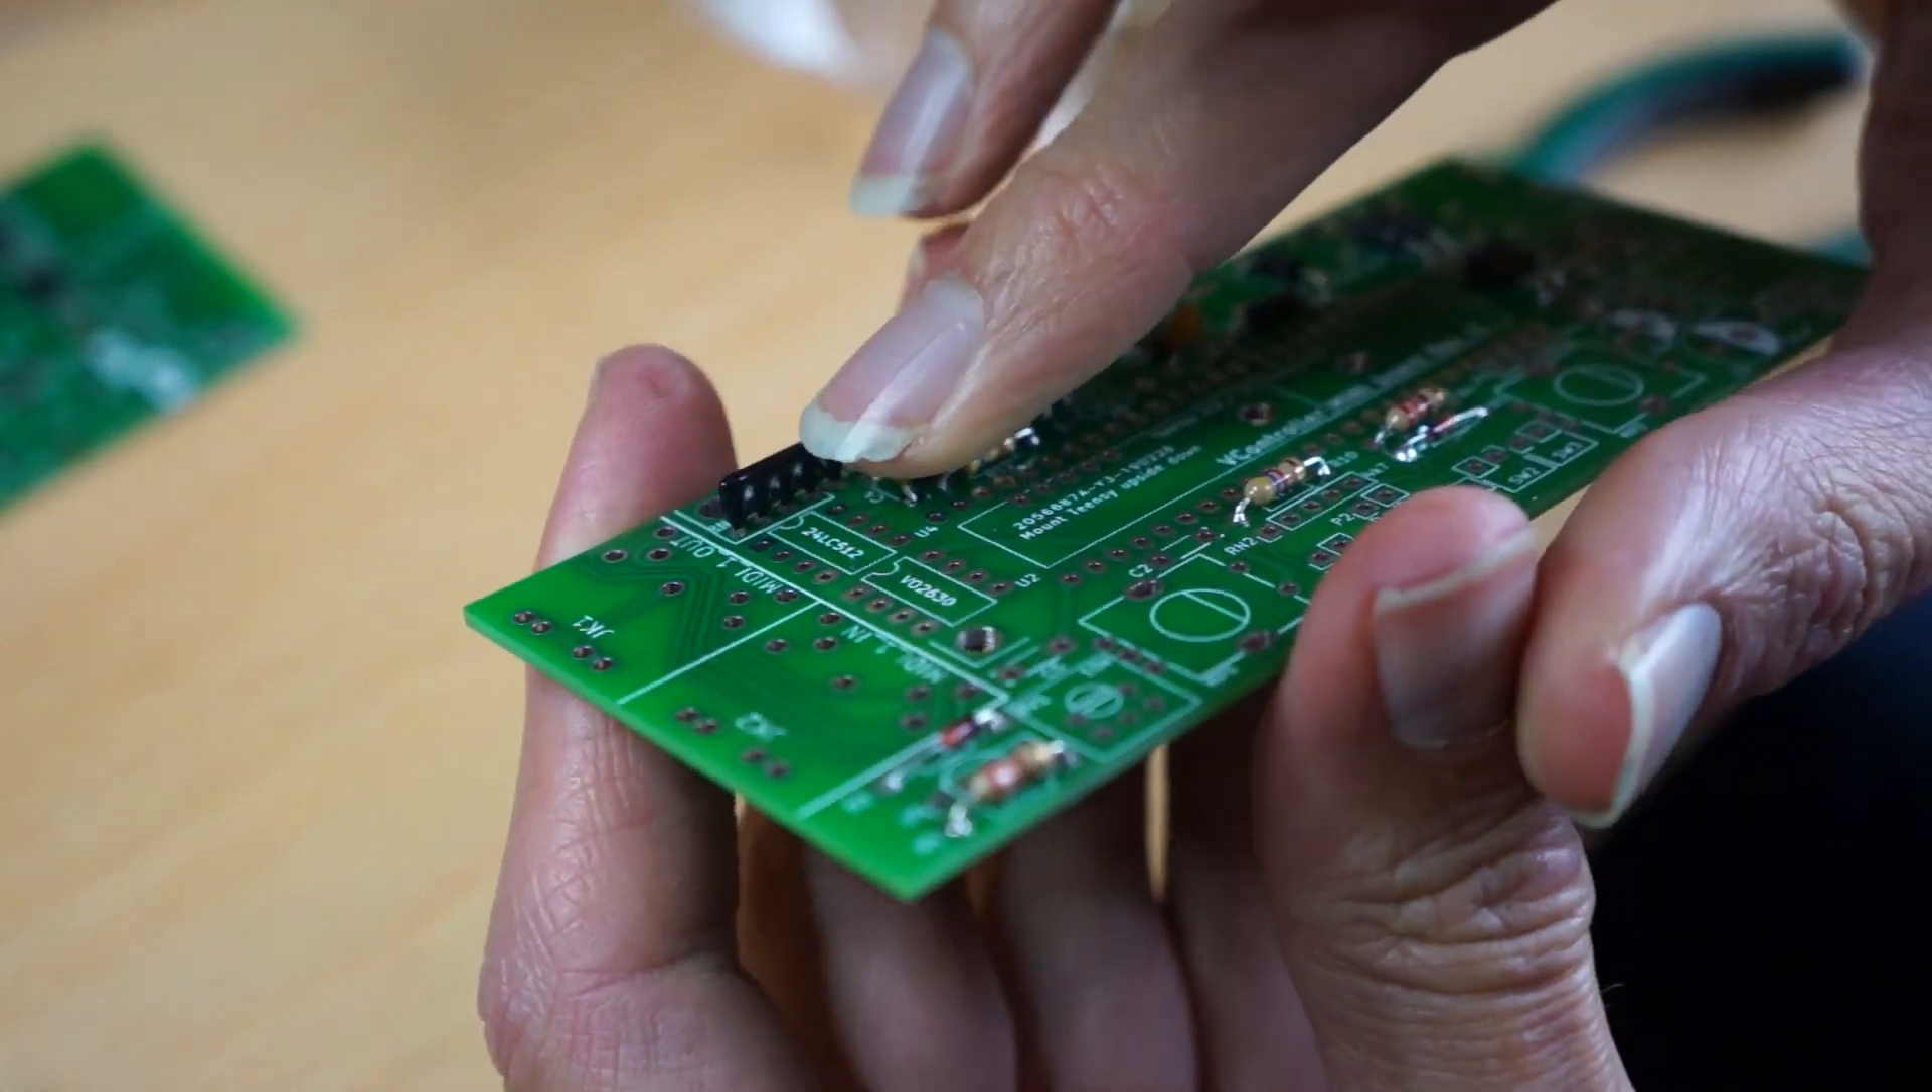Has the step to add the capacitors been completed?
No.